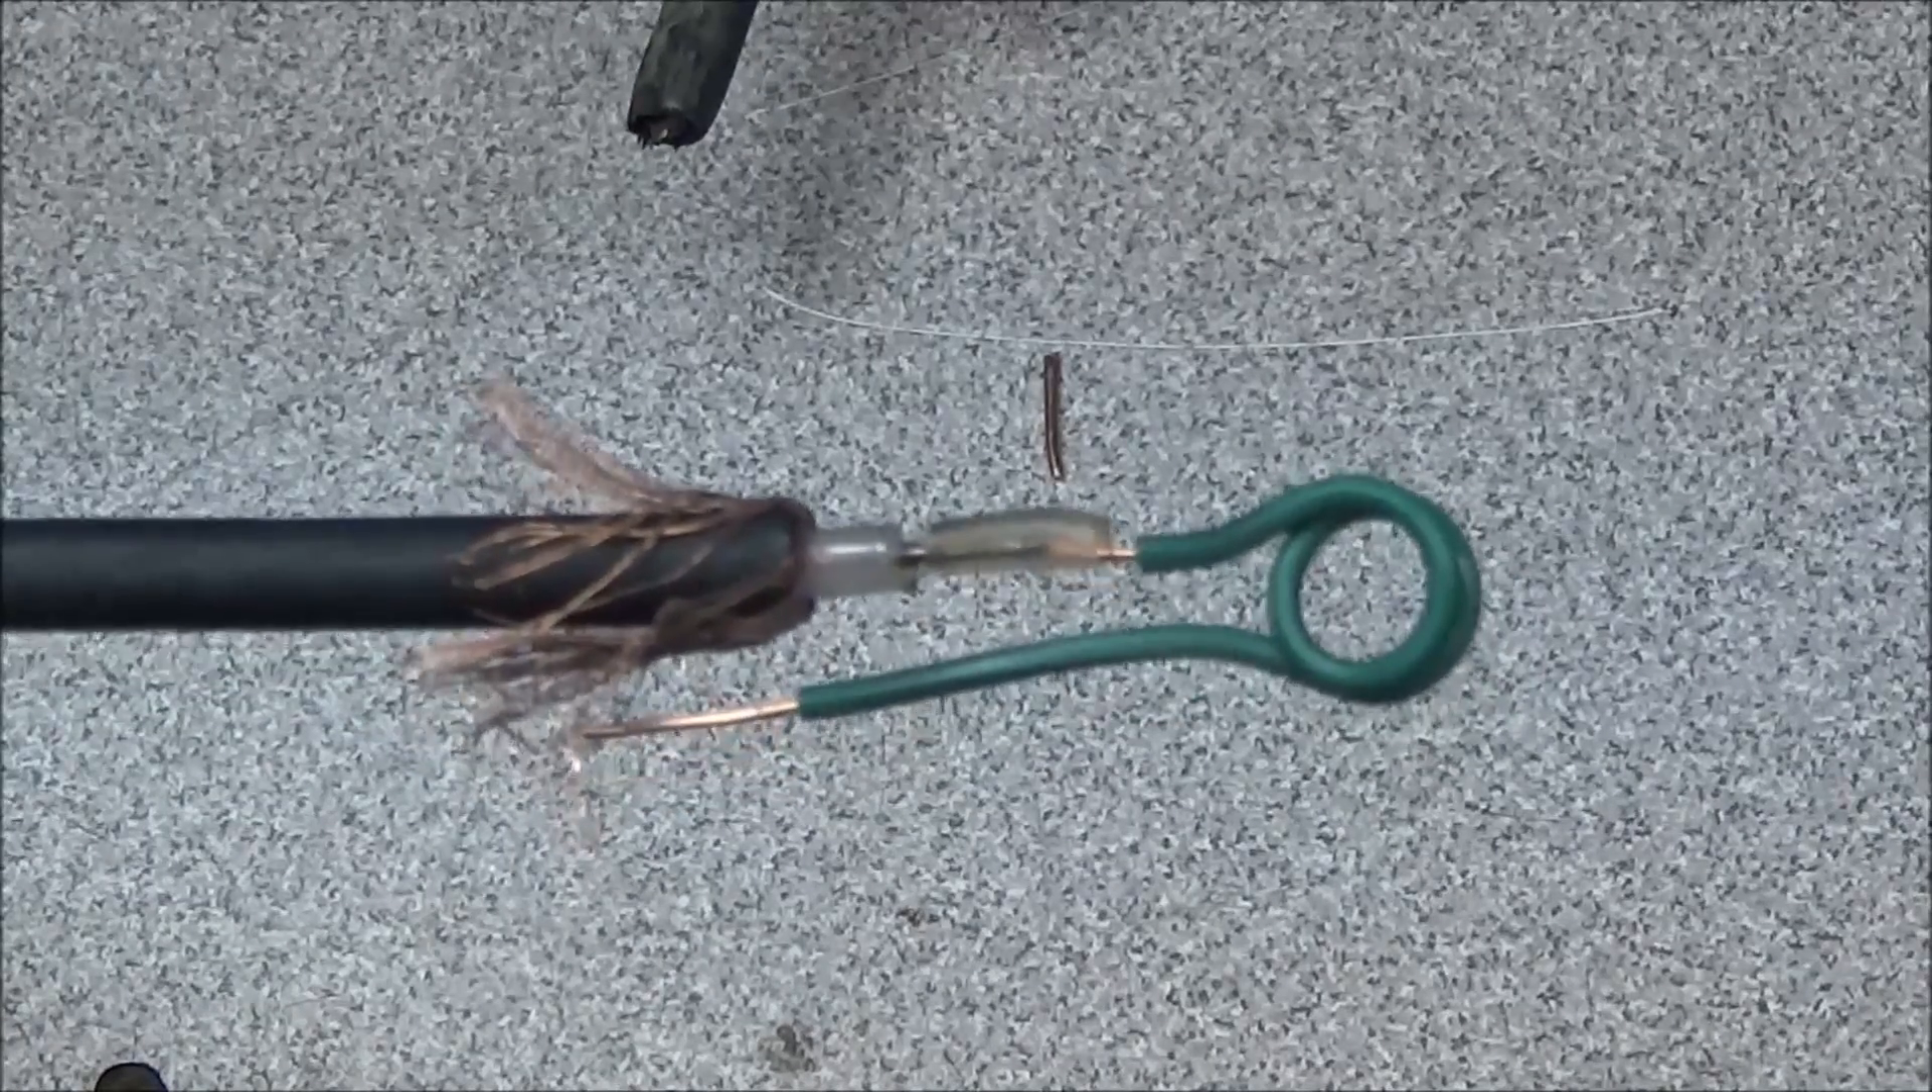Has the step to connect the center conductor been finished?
Yes.